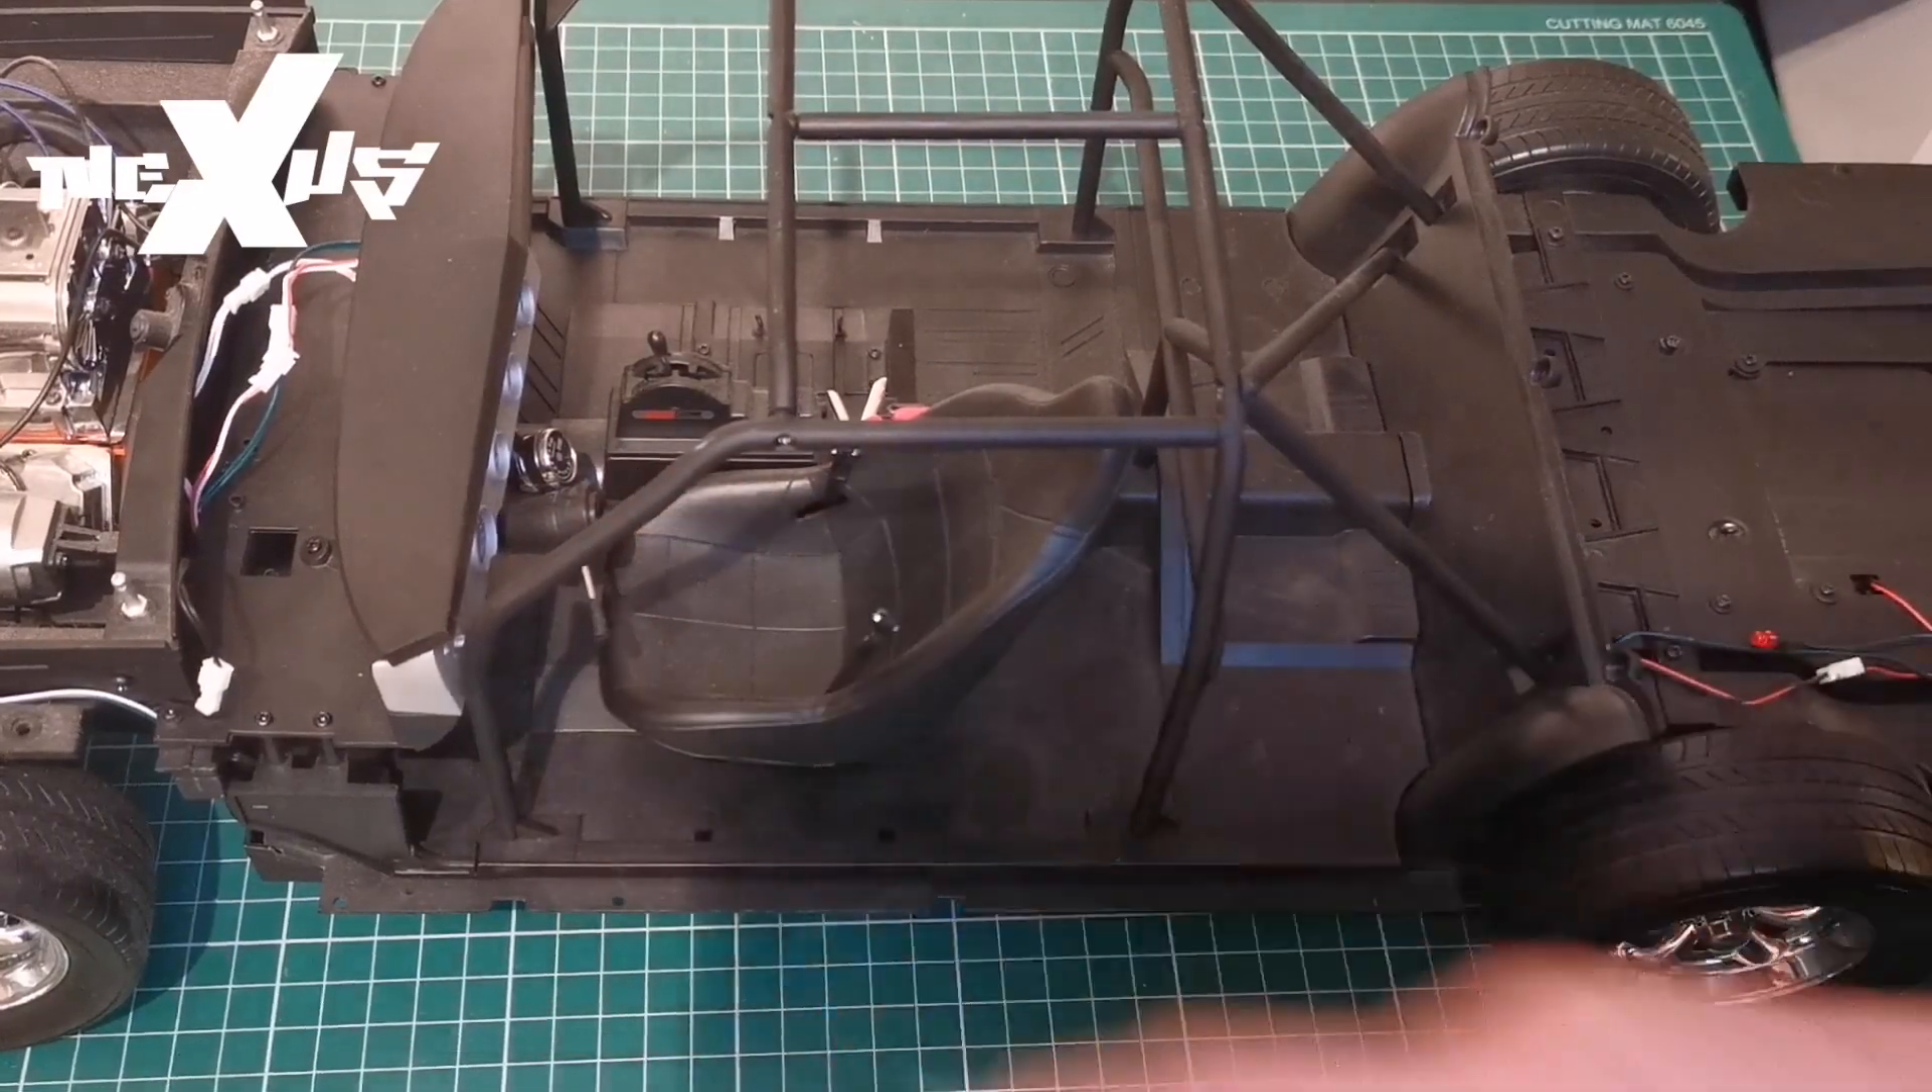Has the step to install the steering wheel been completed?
No.